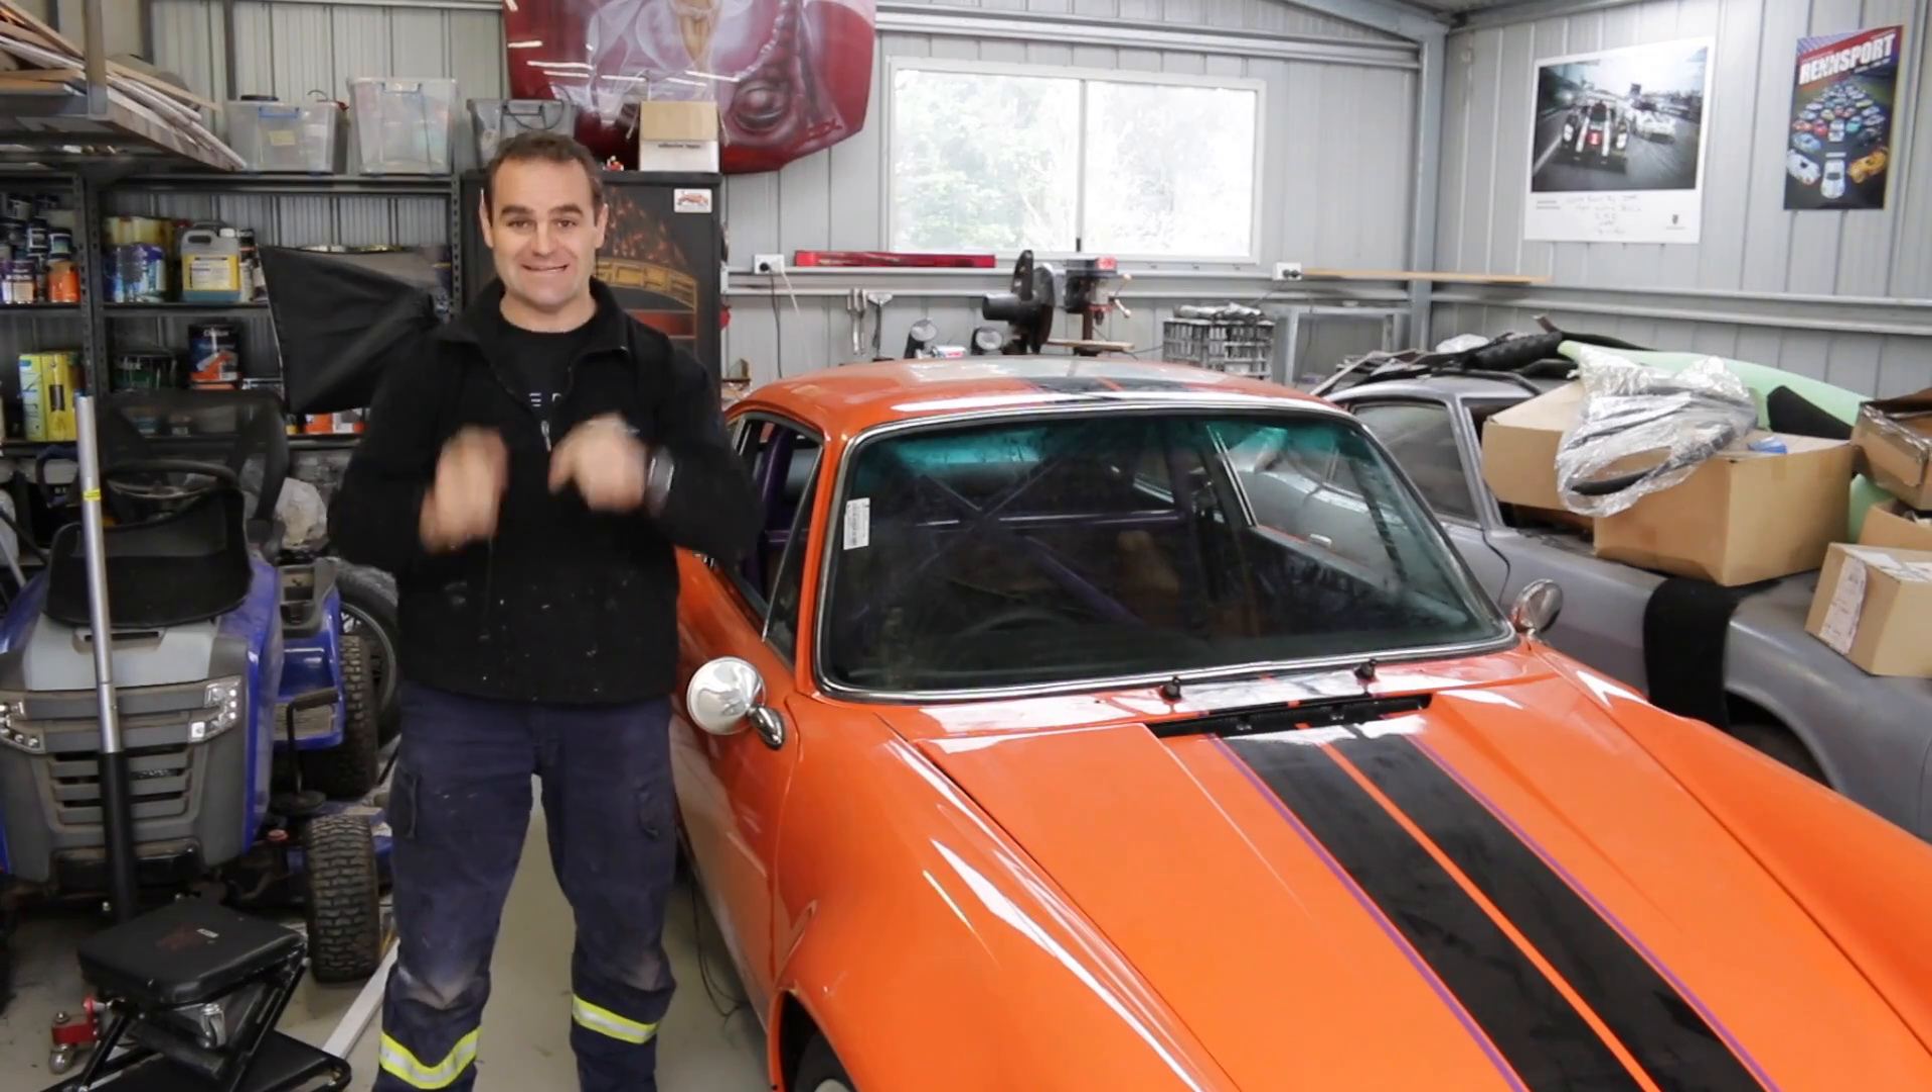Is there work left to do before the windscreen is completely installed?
No.